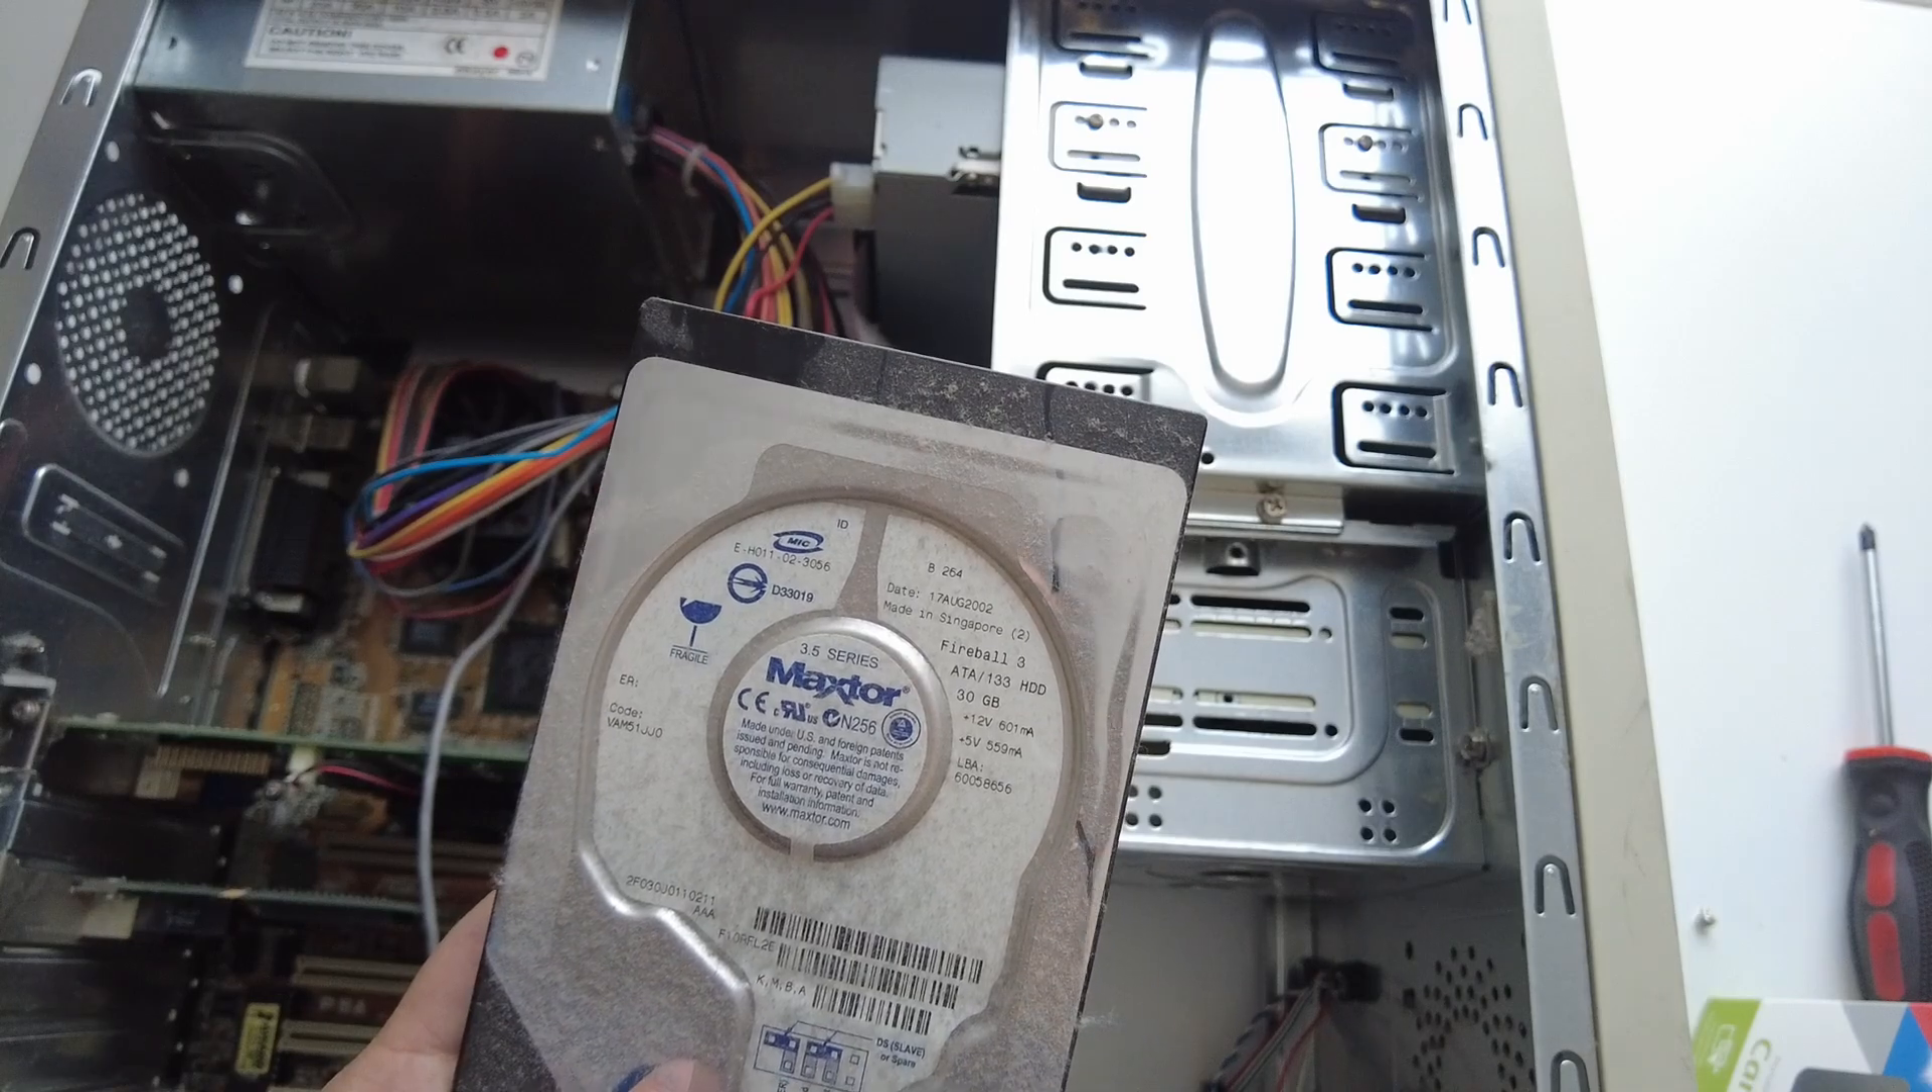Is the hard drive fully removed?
Yes.